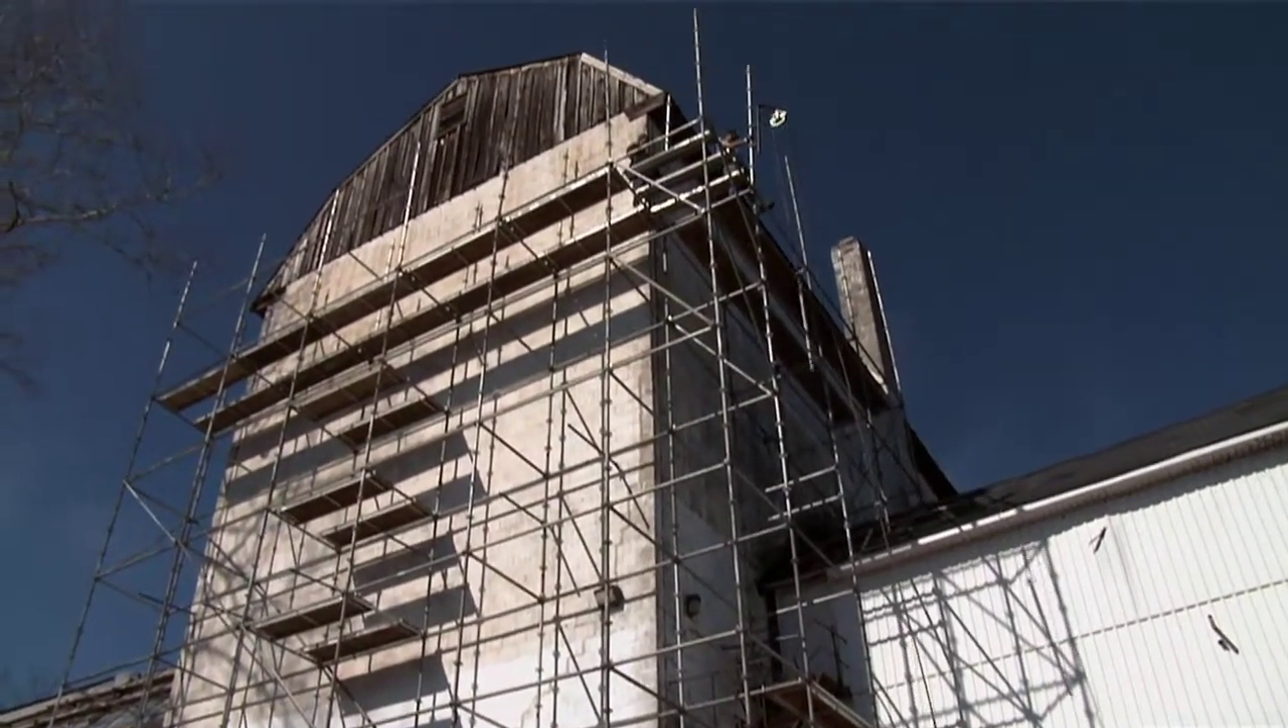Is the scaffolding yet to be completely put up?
No.